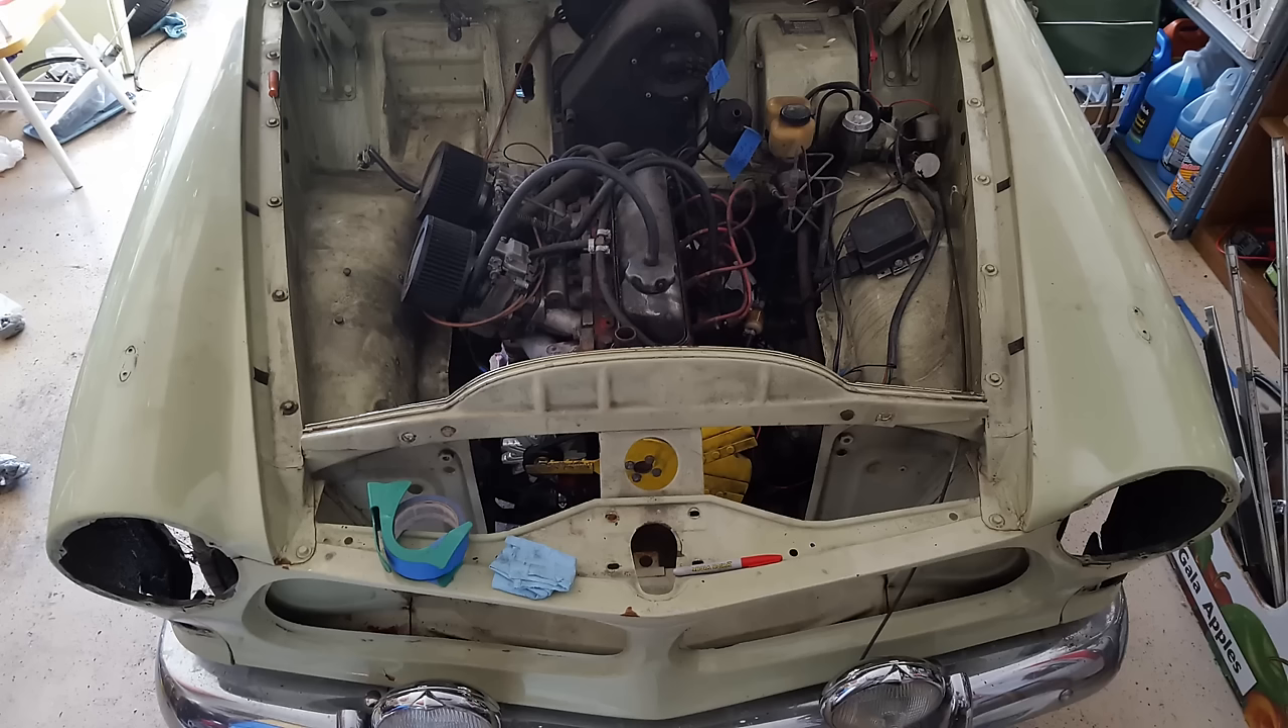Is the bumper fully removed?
No.